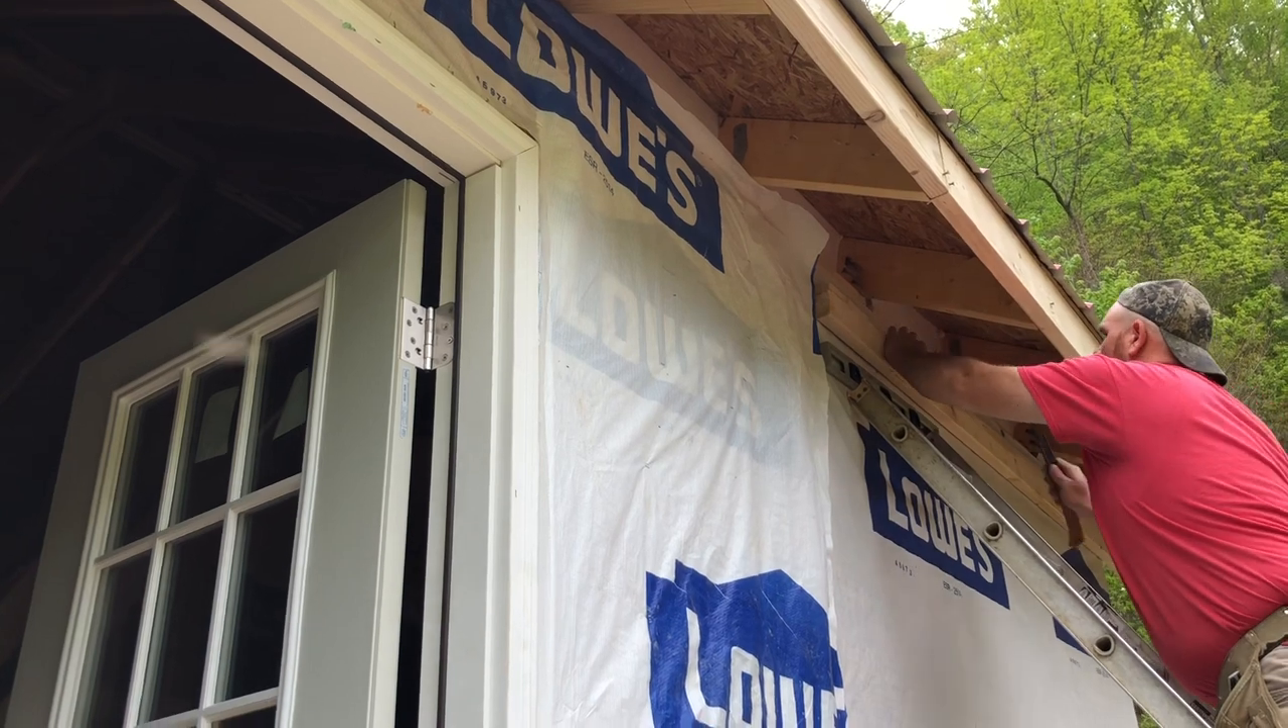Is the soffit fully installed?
No.